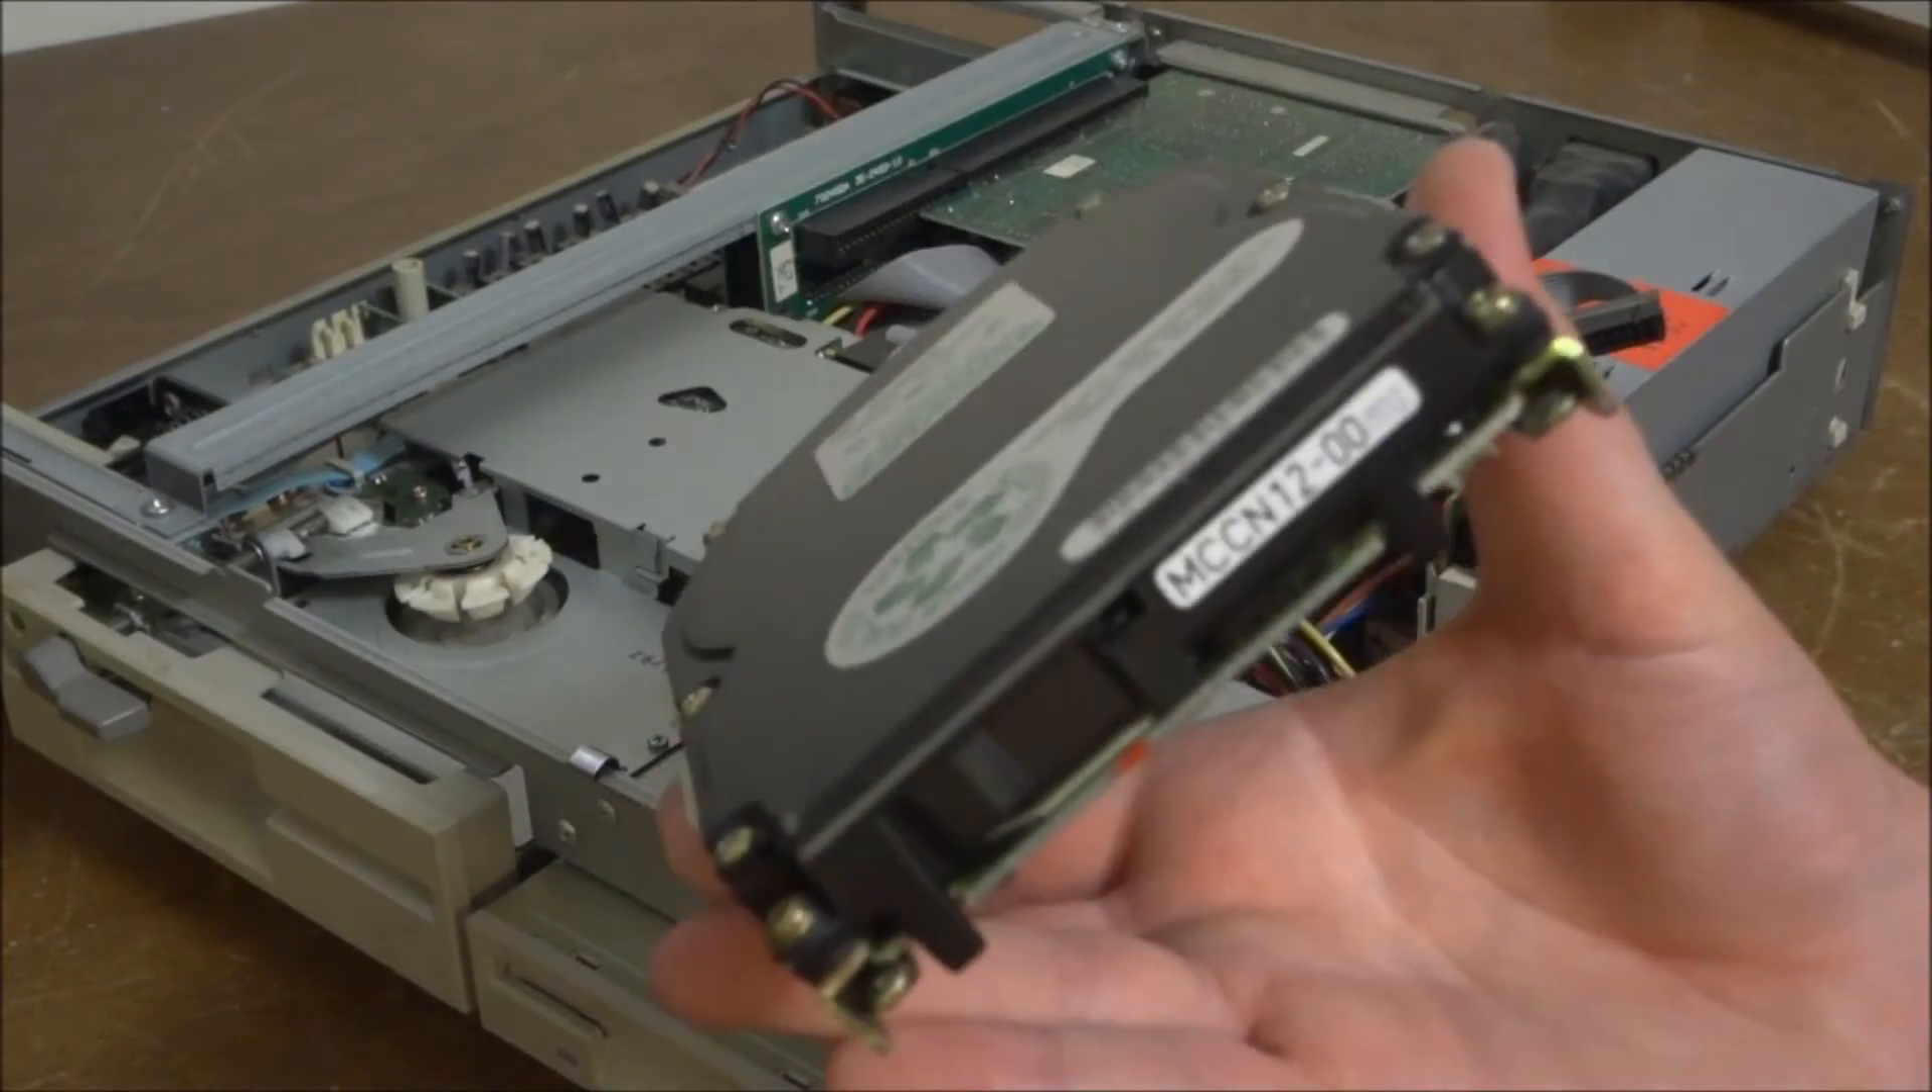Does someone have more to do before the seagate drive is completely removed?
No.